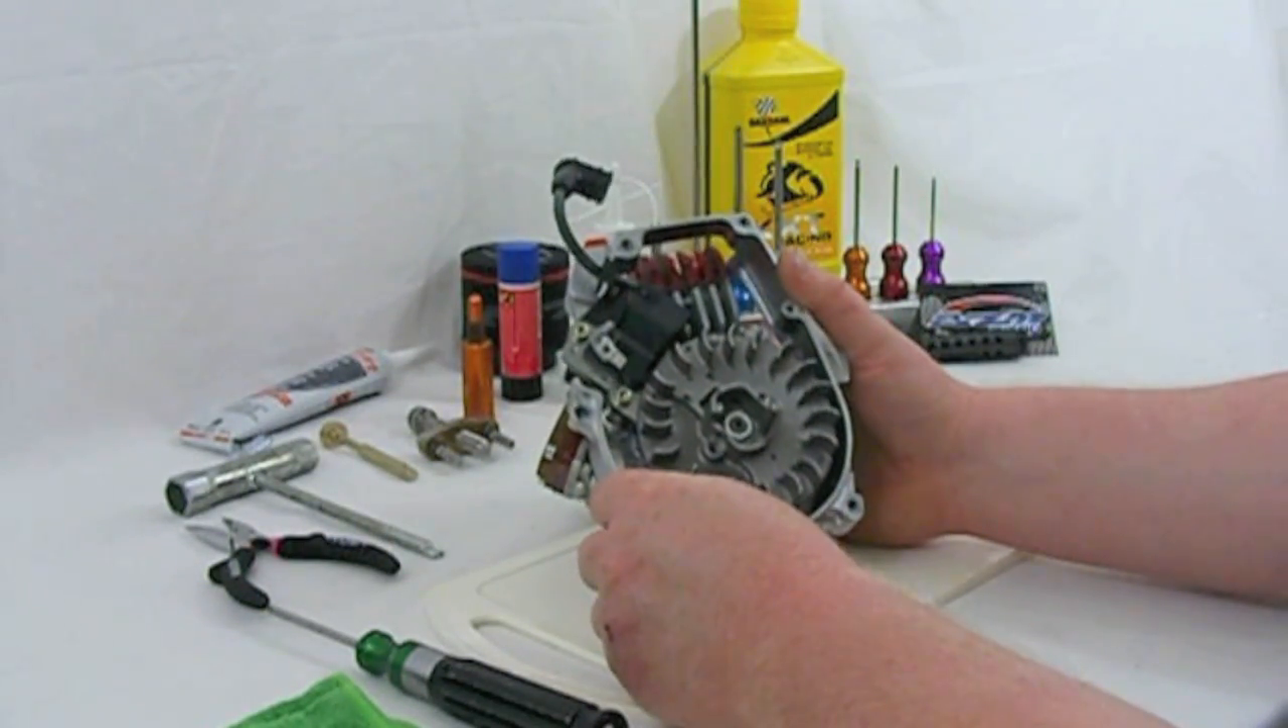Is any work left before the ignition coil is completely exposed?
No.